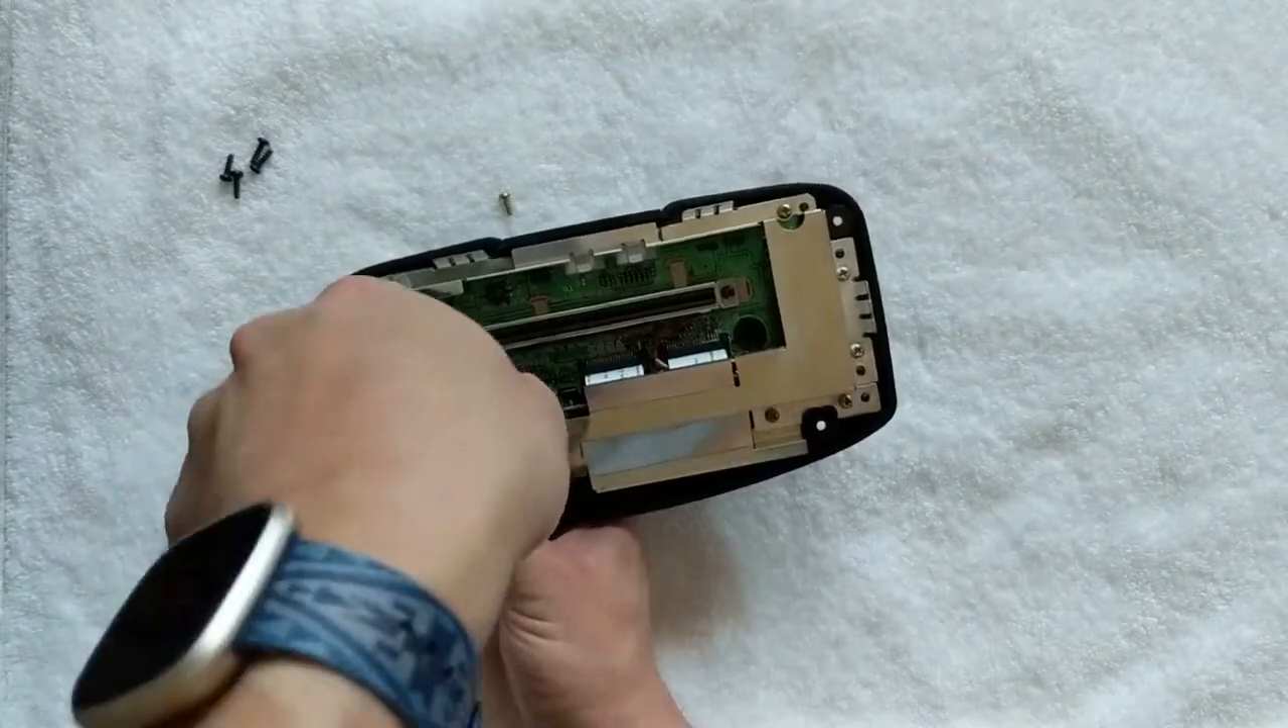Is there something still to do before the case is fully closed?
Yes.